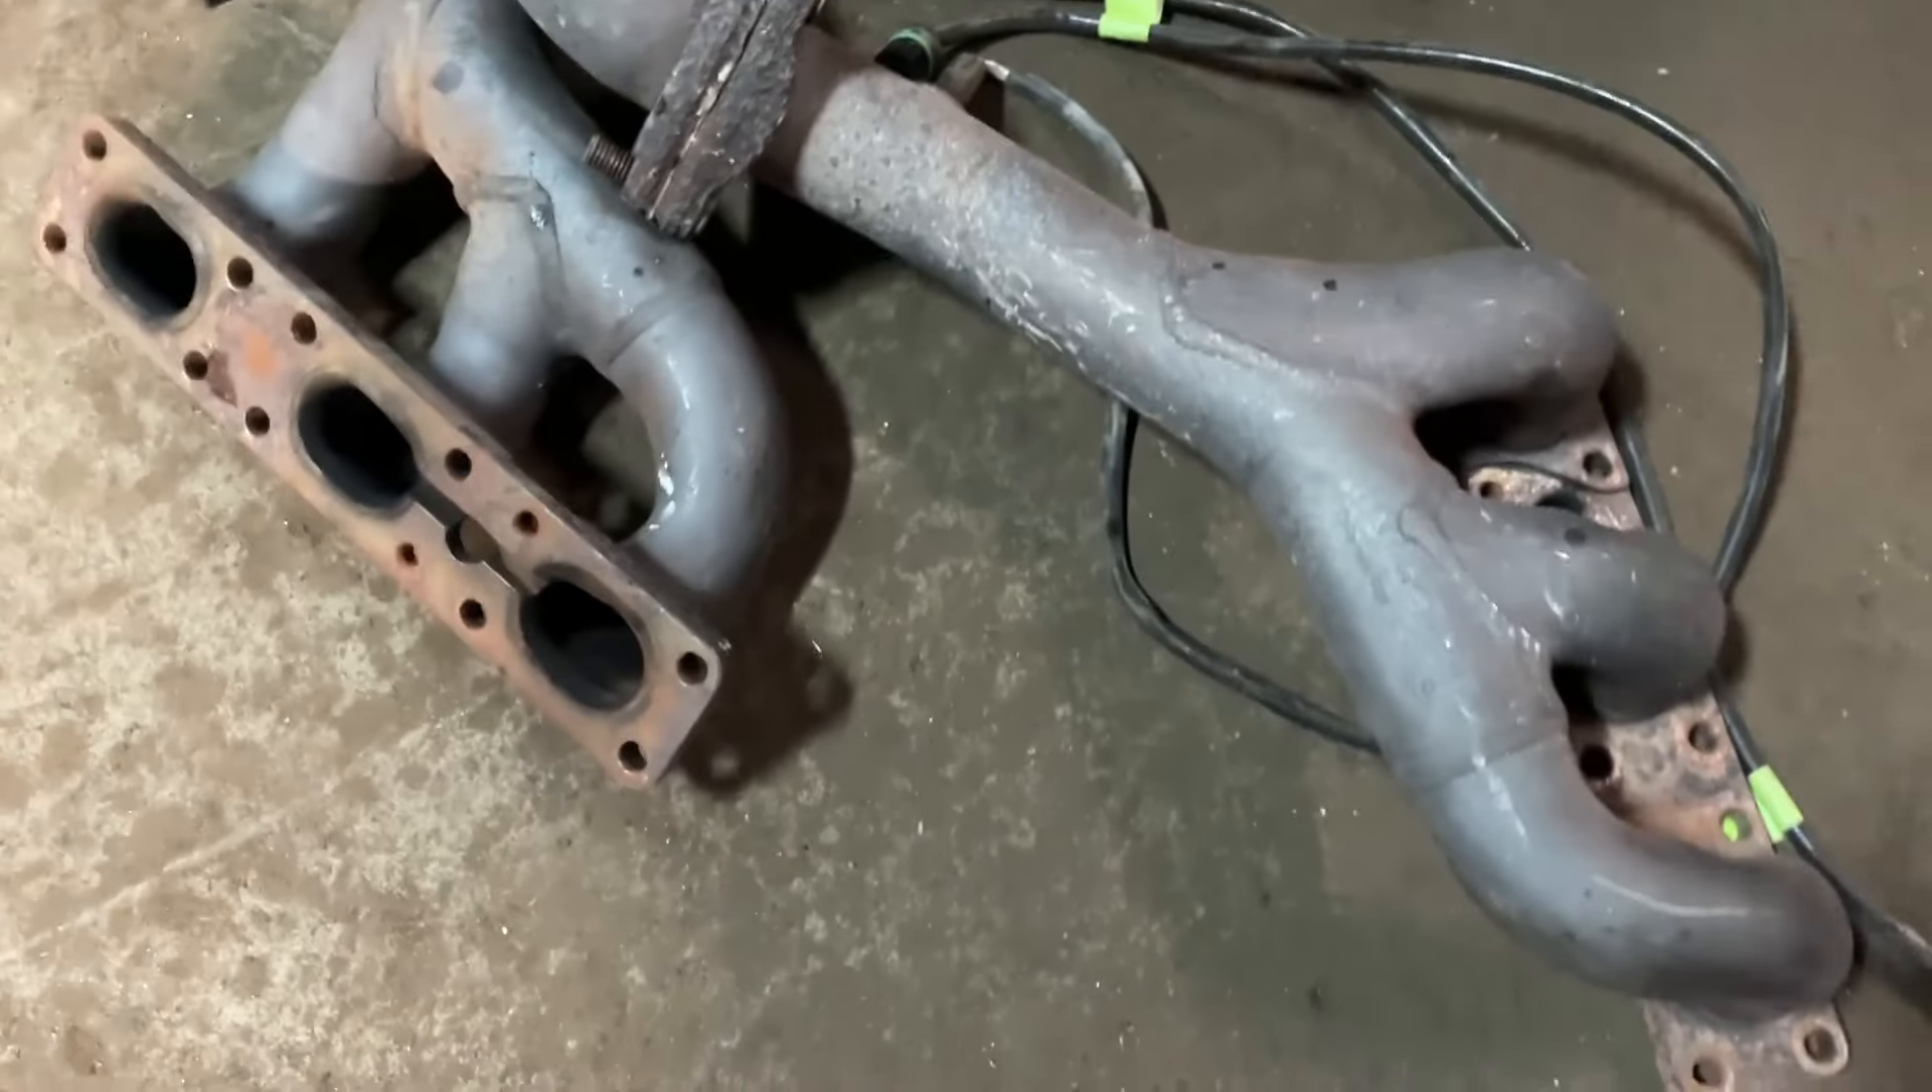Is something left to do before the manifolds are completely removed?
No.